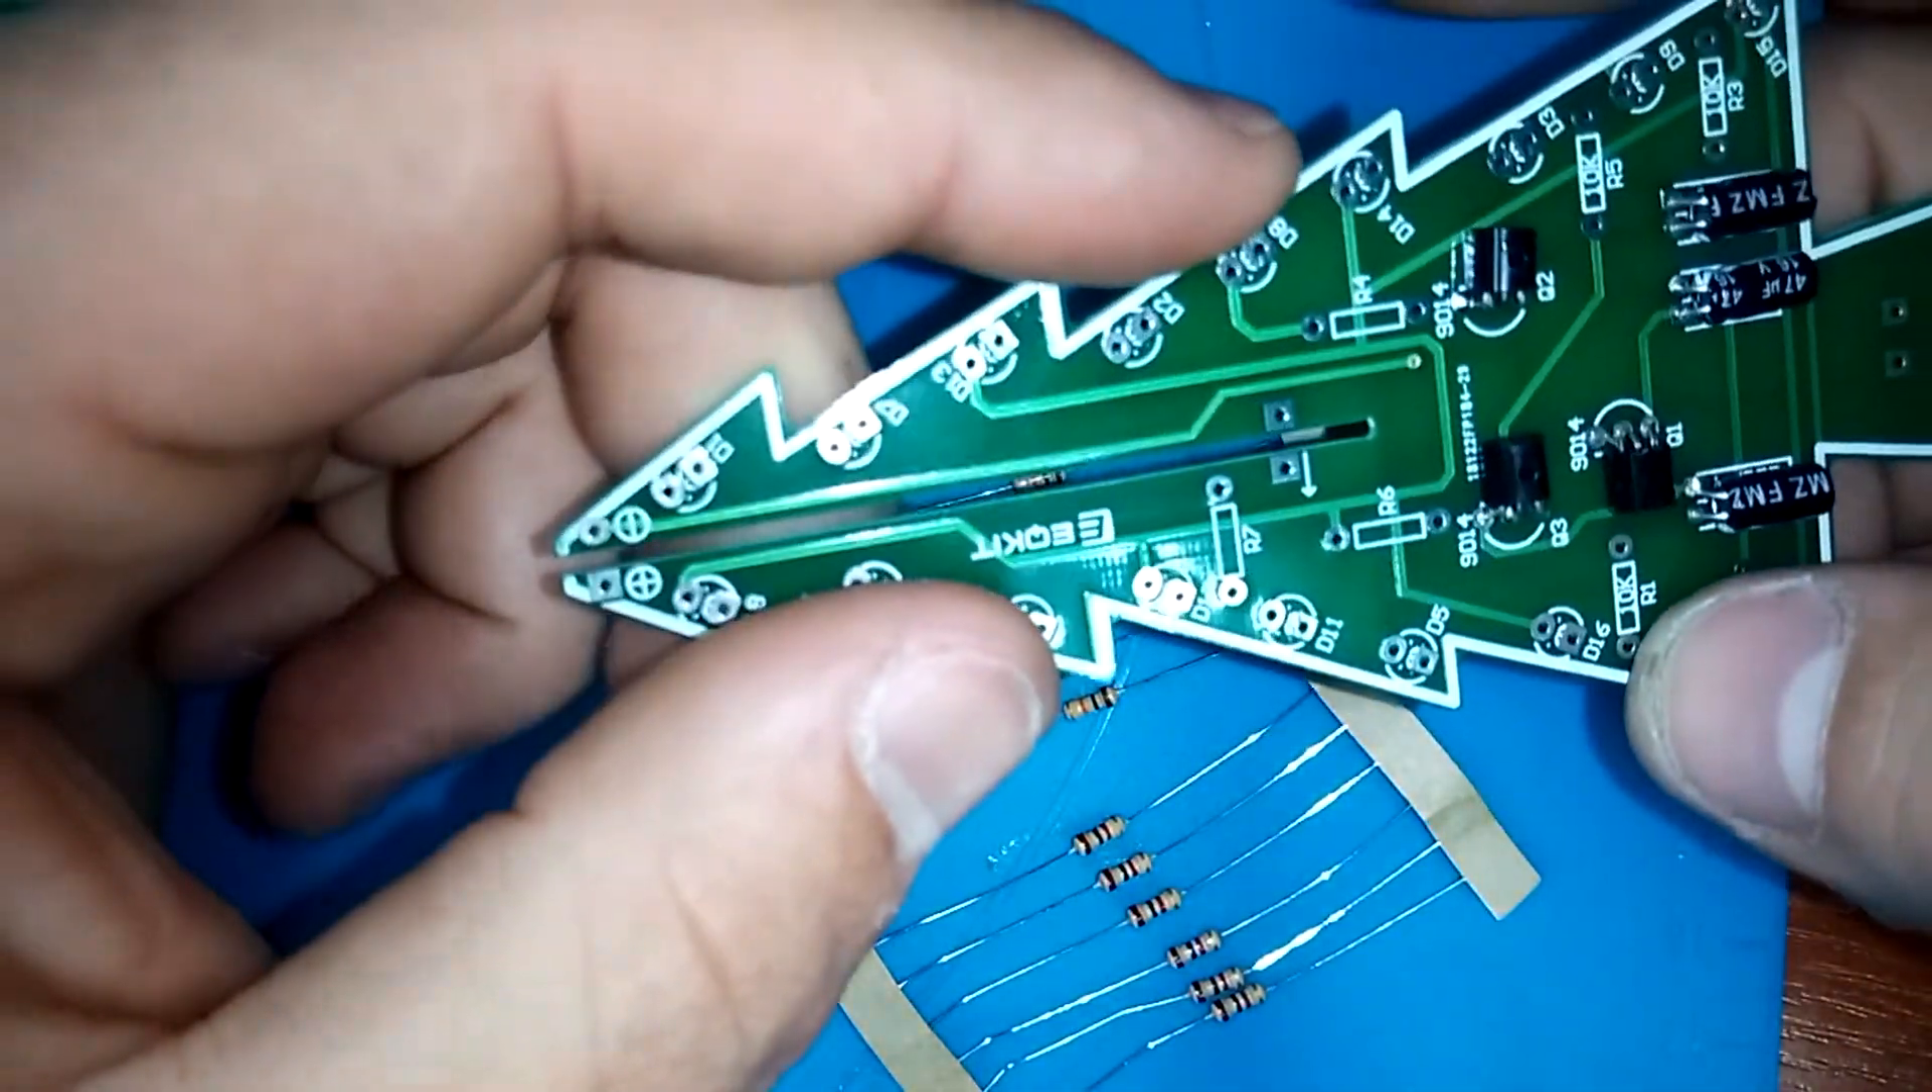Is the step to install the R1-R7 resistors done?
No.